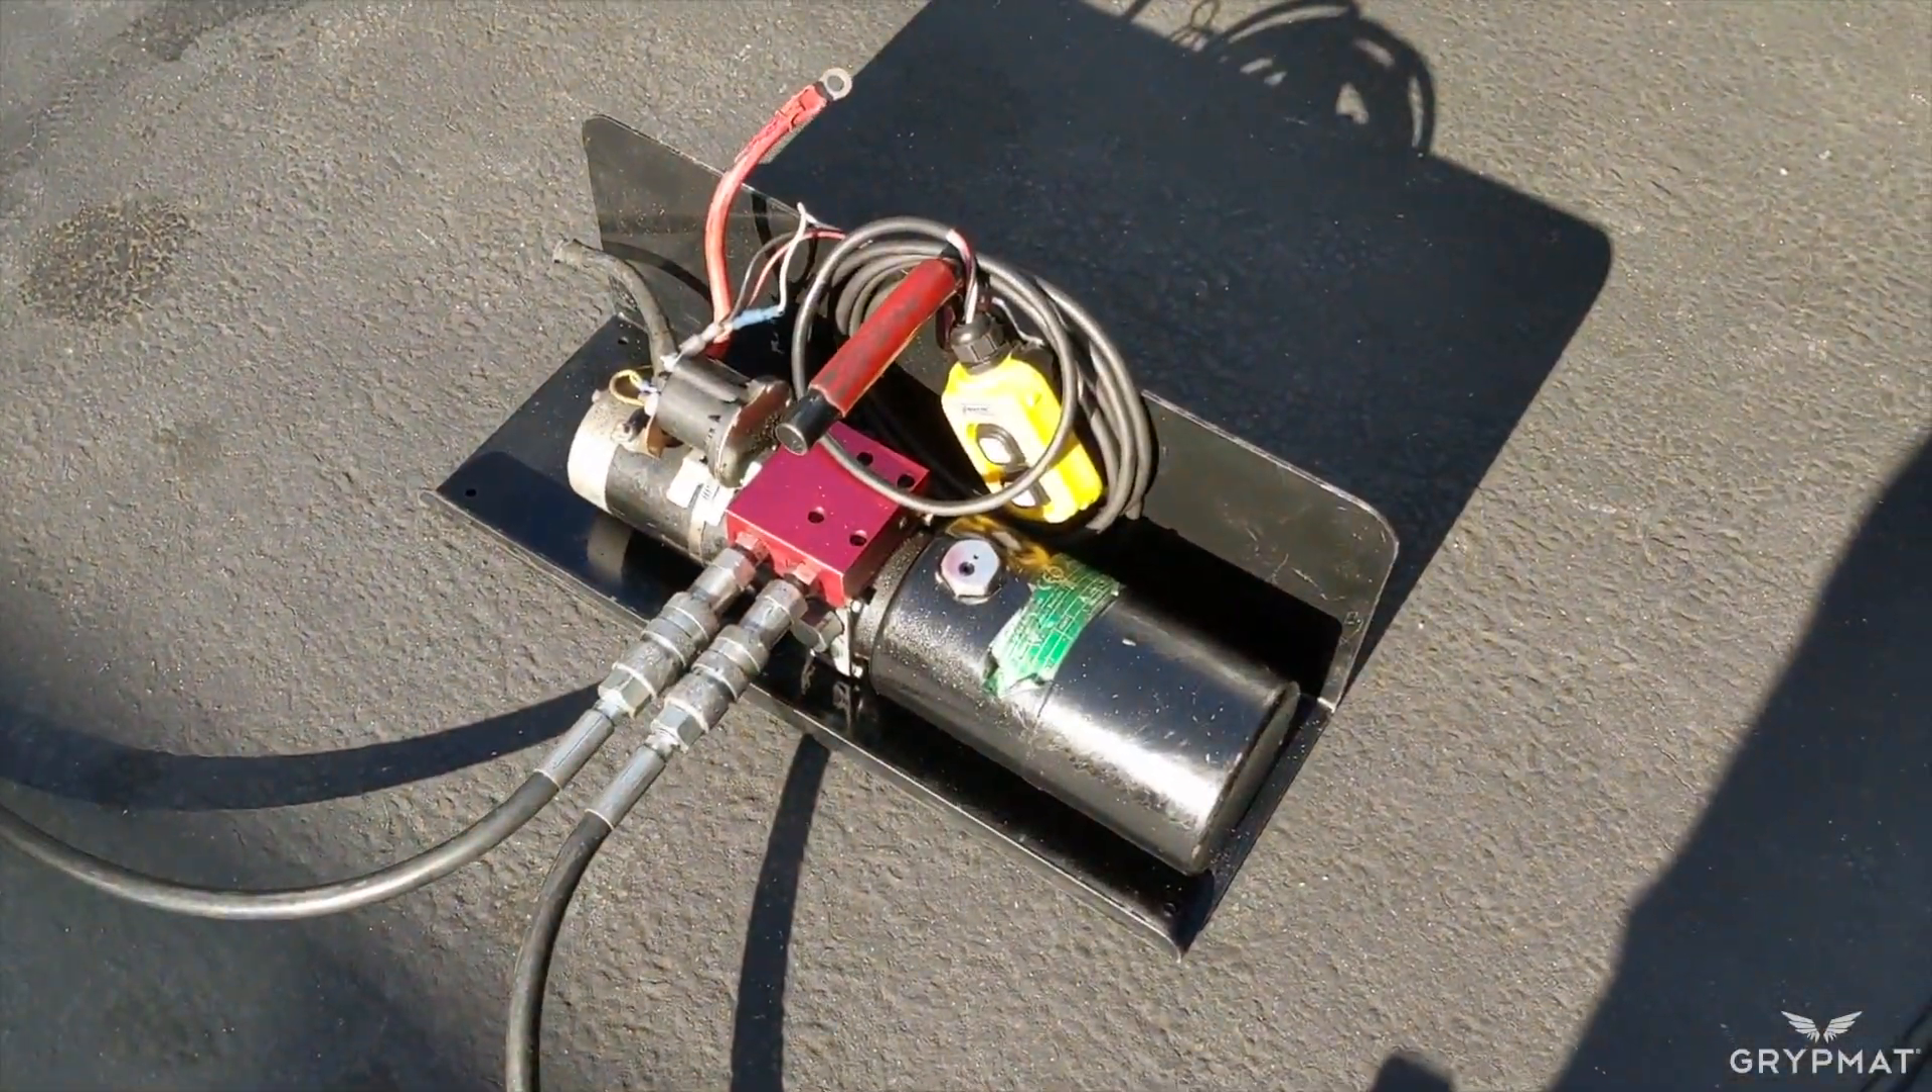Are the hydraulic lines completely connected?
Yes.